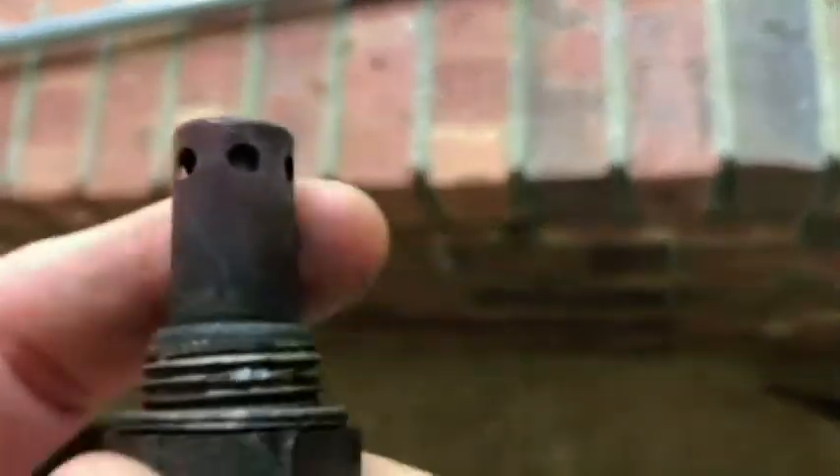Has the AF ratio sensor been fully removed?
Yes.